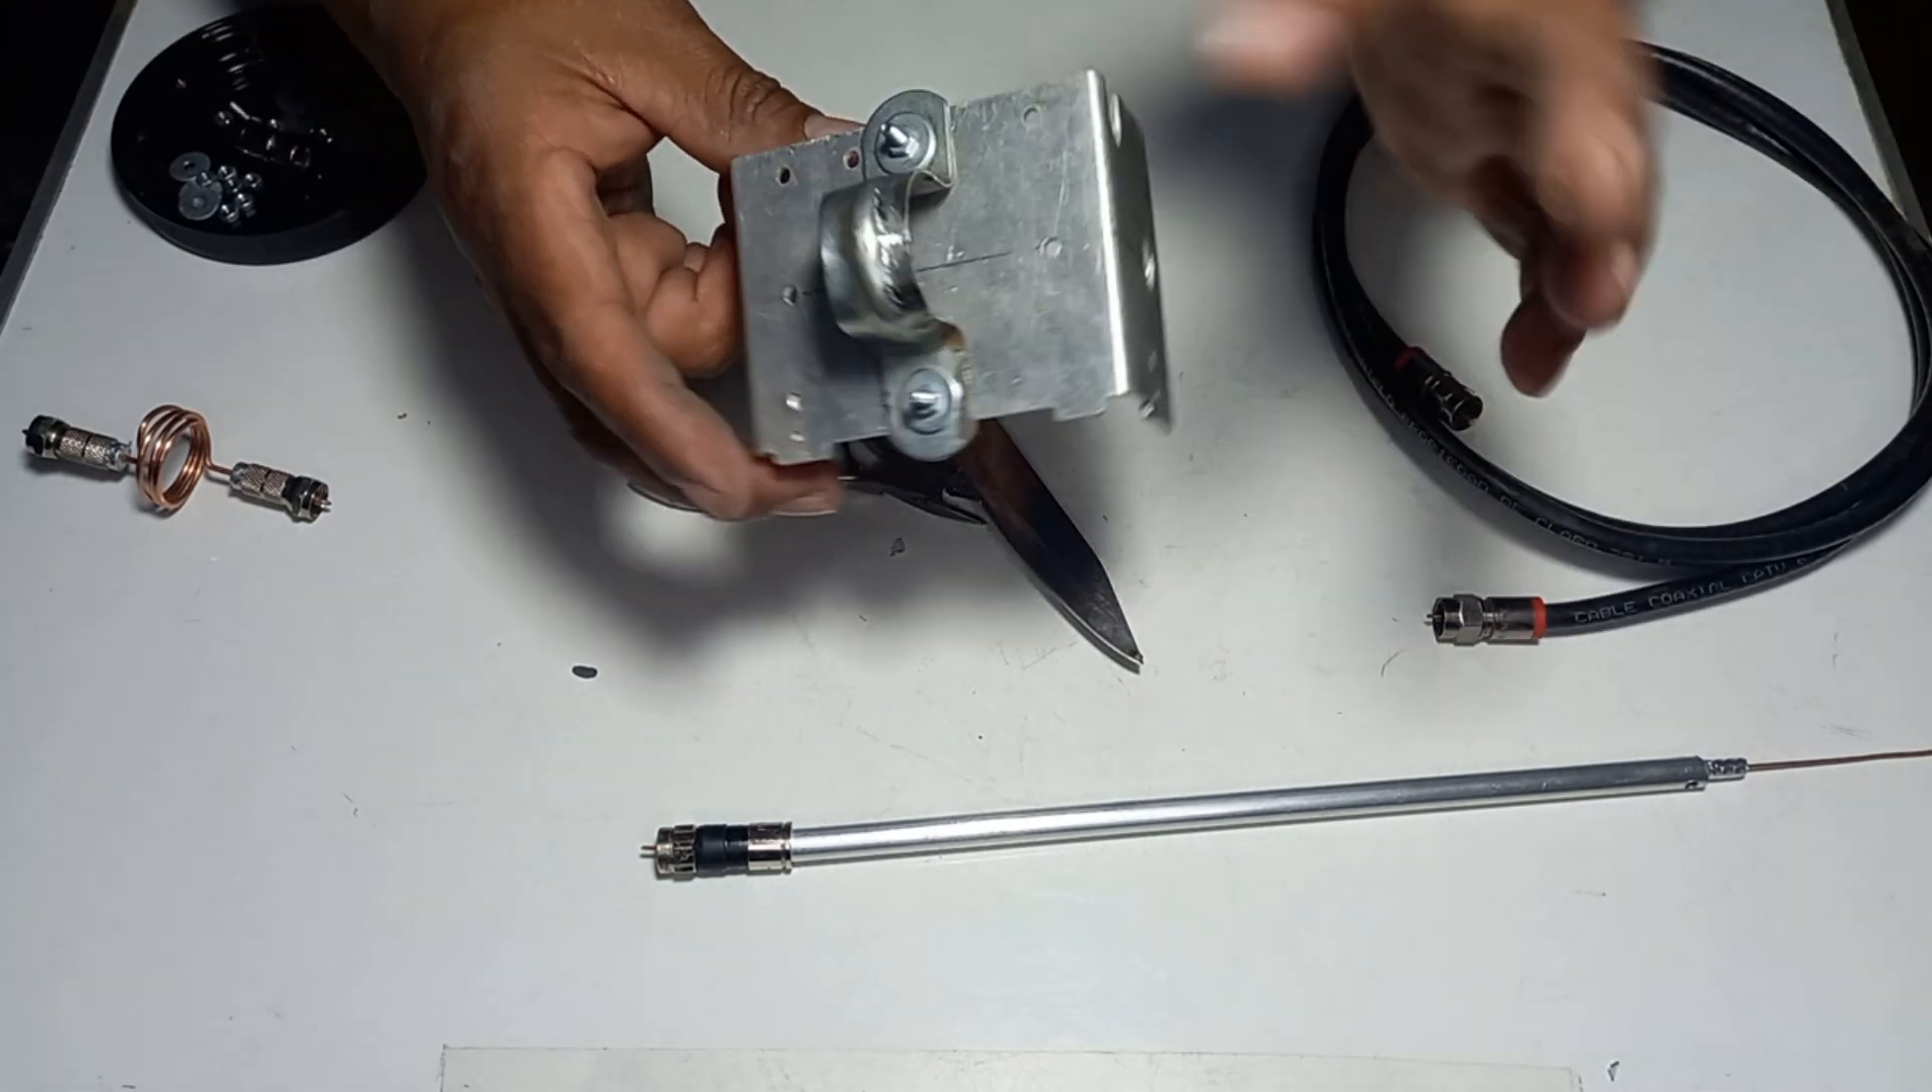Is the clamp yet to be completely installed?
No.